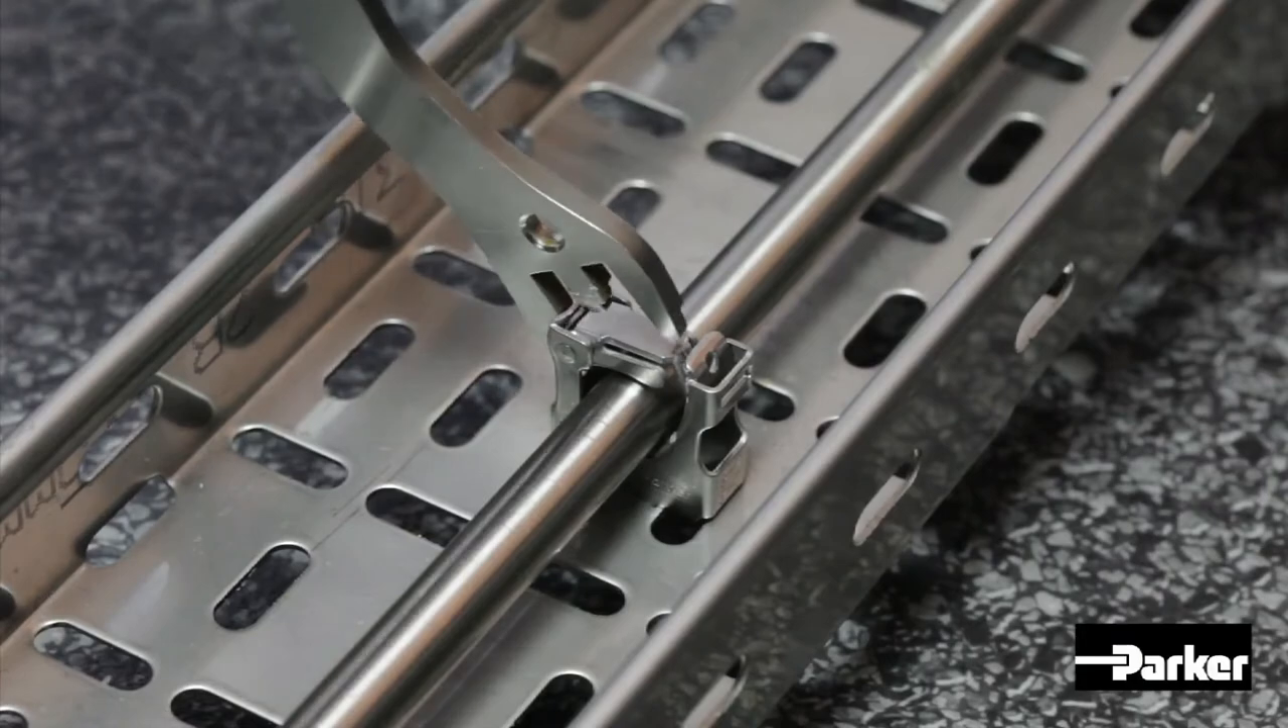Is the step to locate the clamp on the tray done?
Yes.